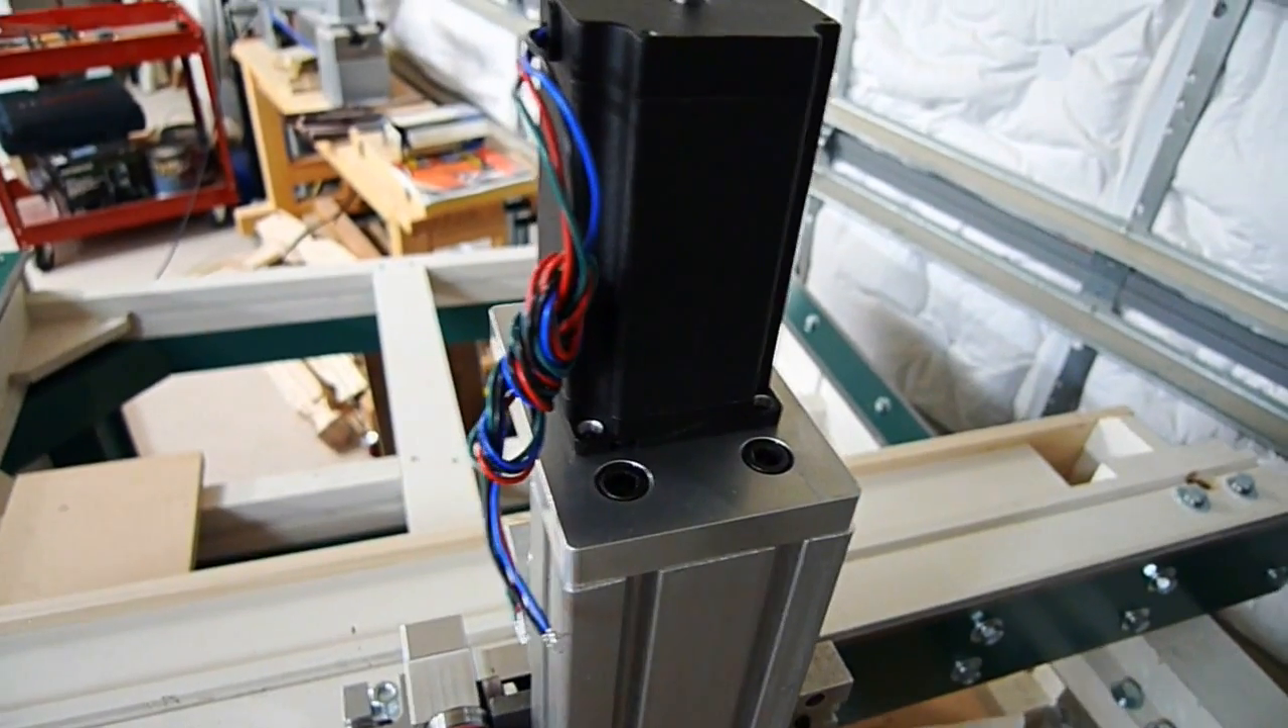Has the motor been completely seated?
Yes.